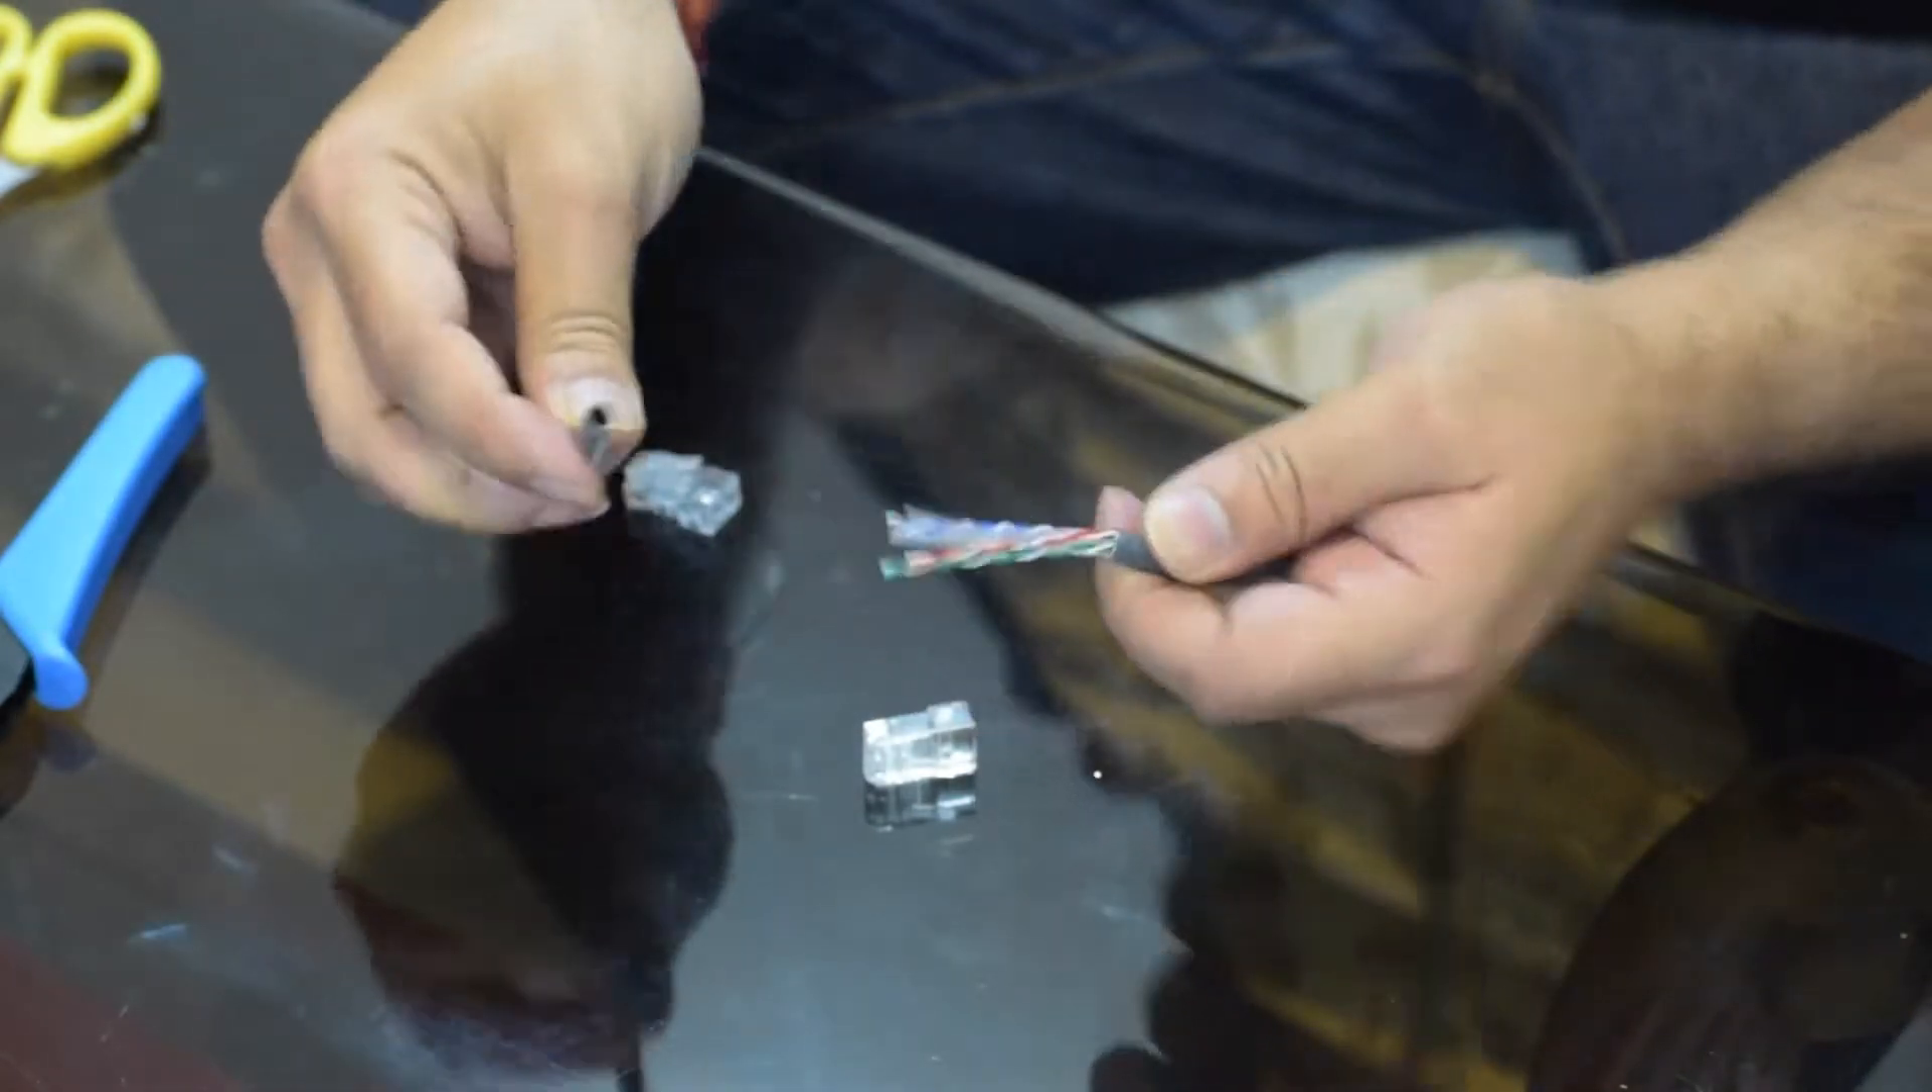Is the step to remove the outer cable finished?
Yes.